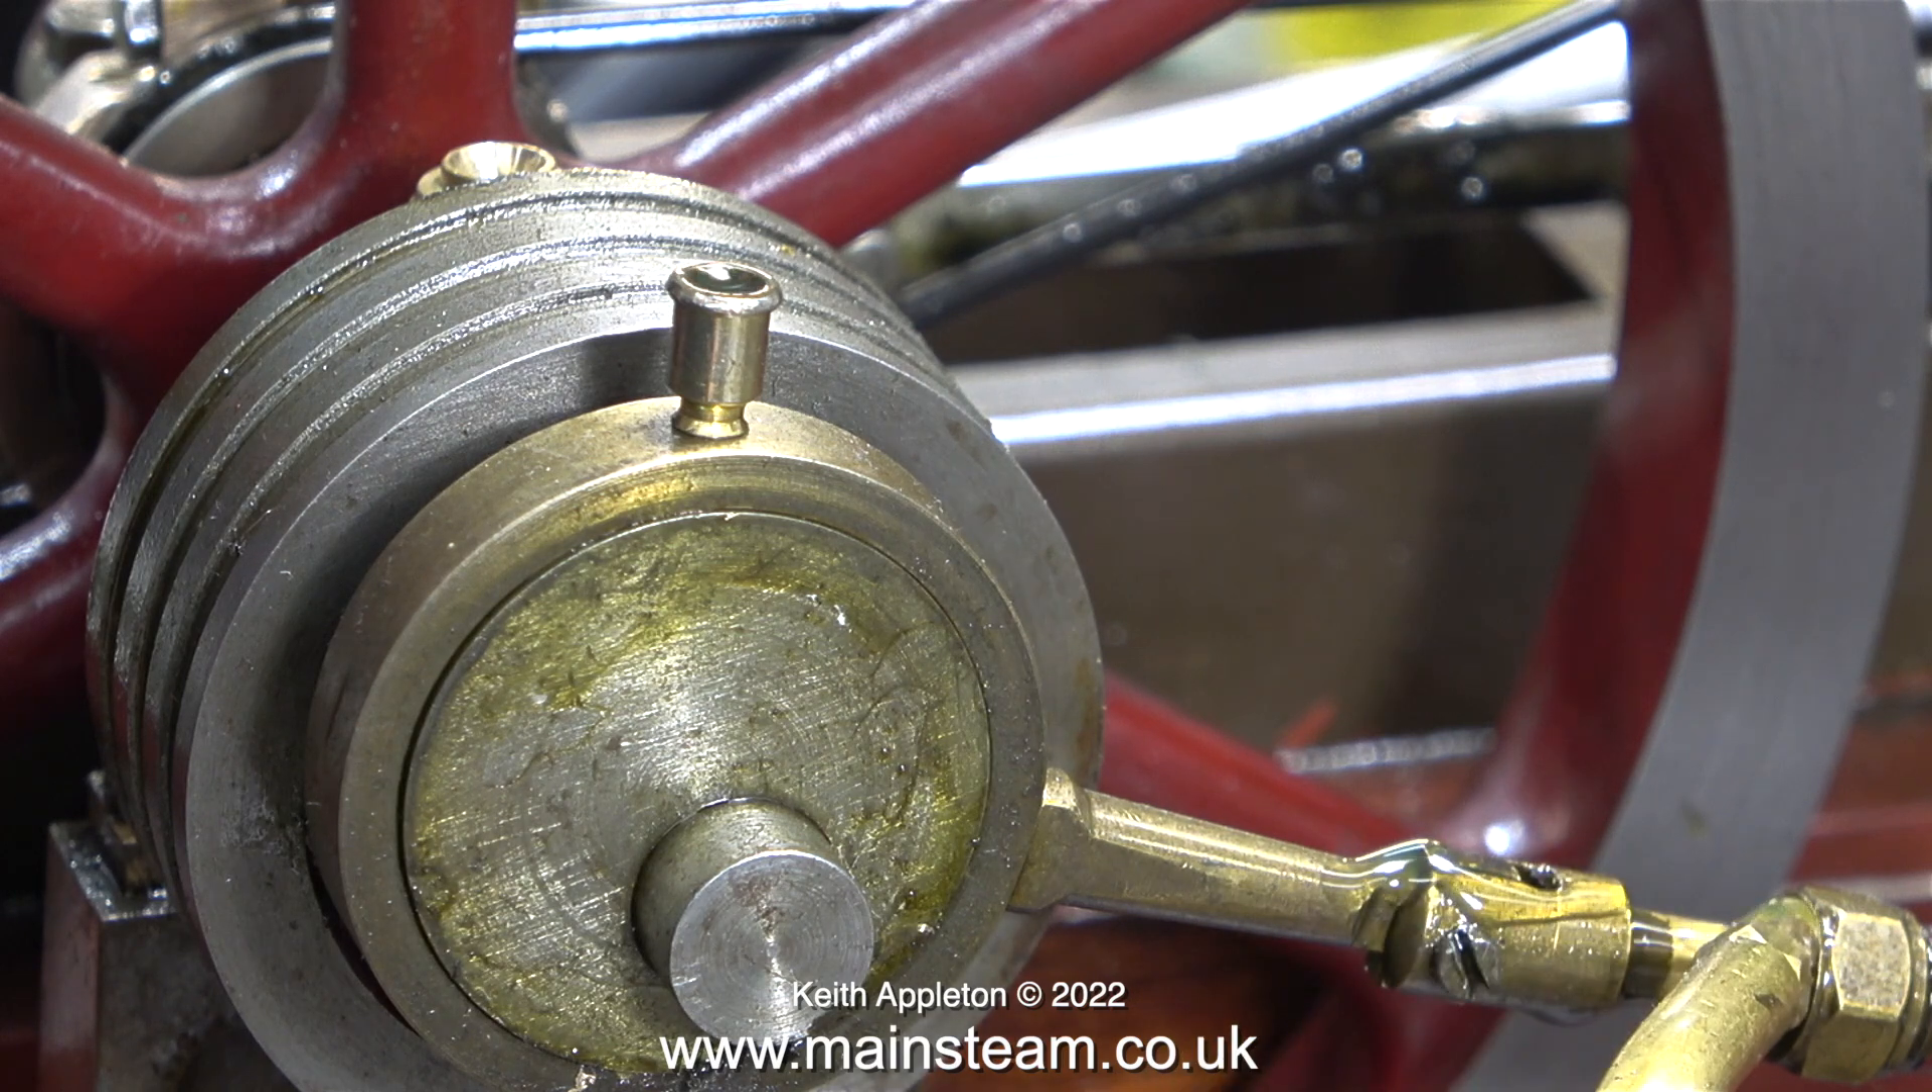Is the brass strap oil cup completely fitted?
Yes.